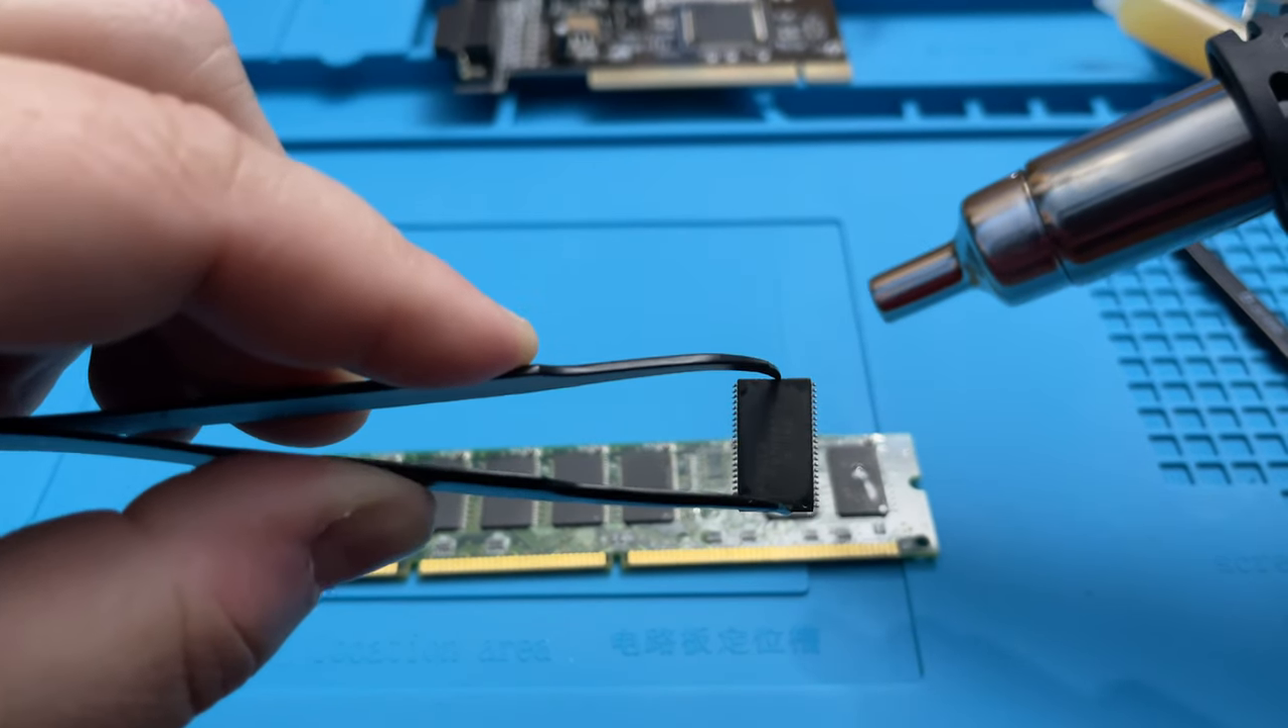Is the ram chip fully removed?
Yes.